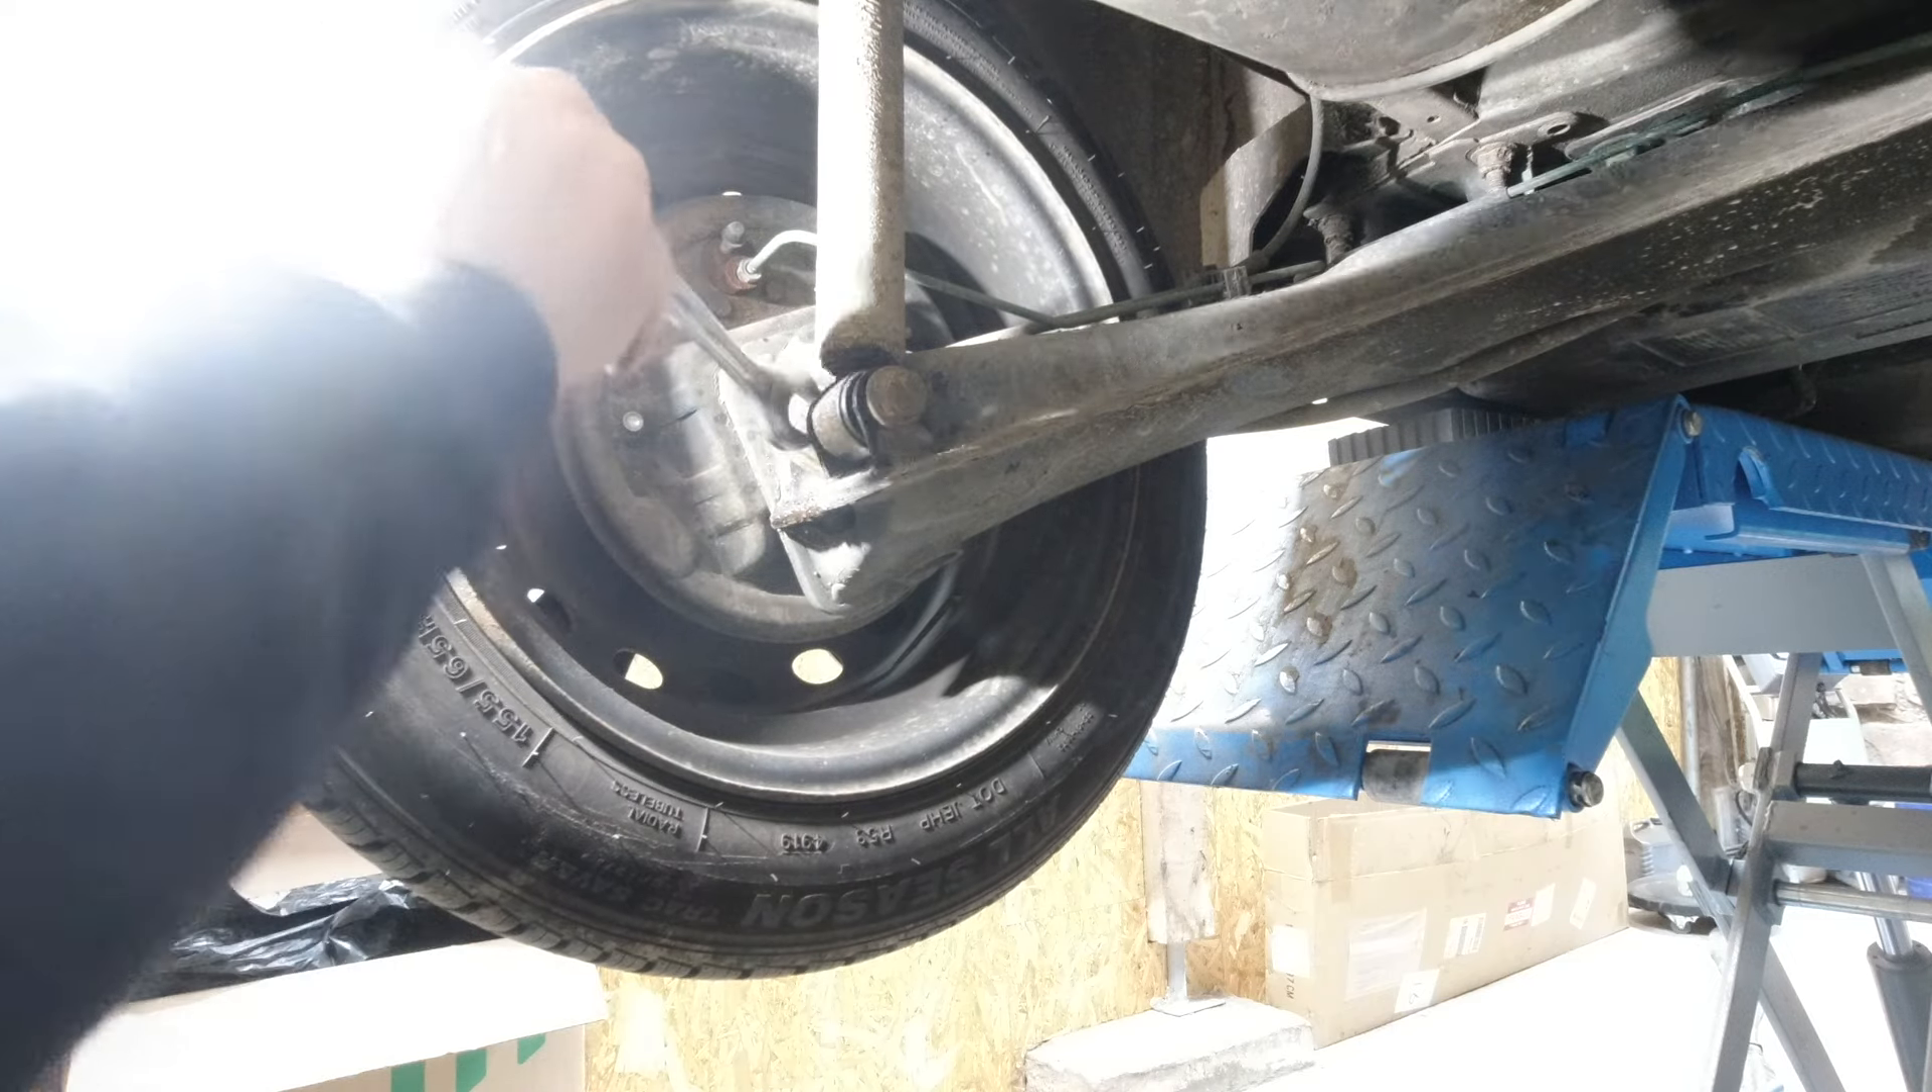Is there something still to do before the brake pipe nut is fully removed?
Yes.